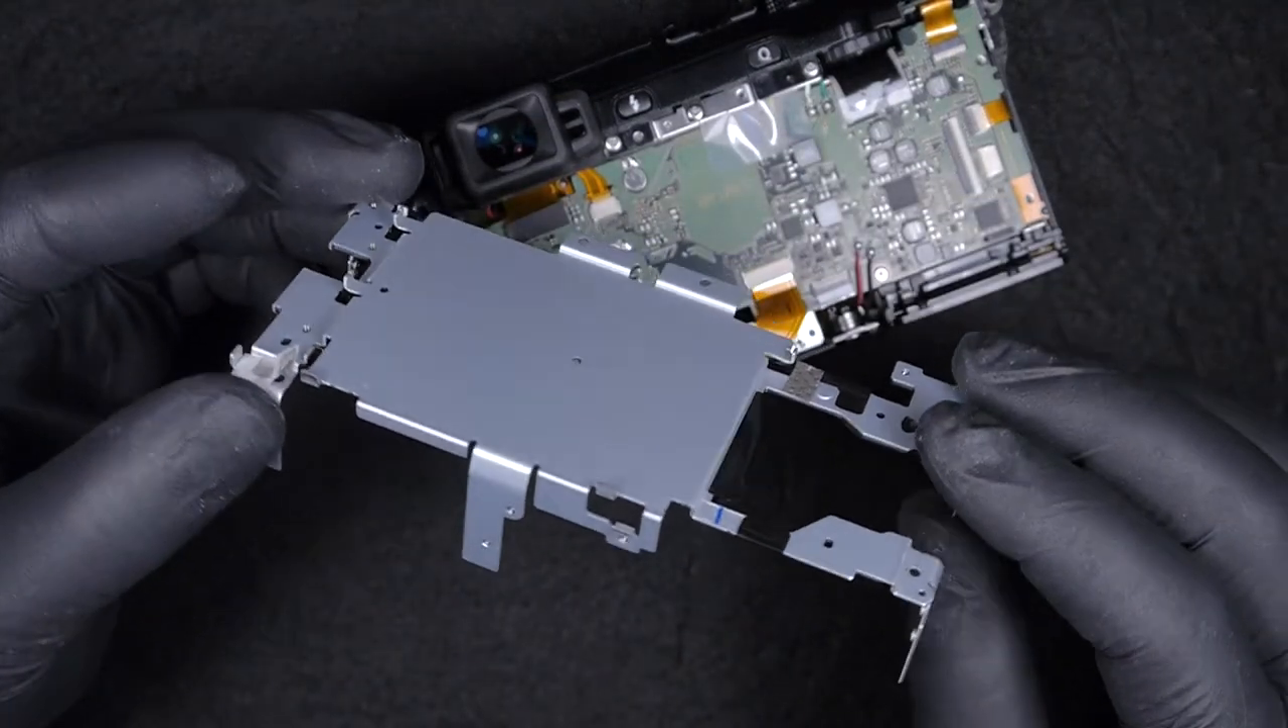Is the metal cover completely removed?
Yes.